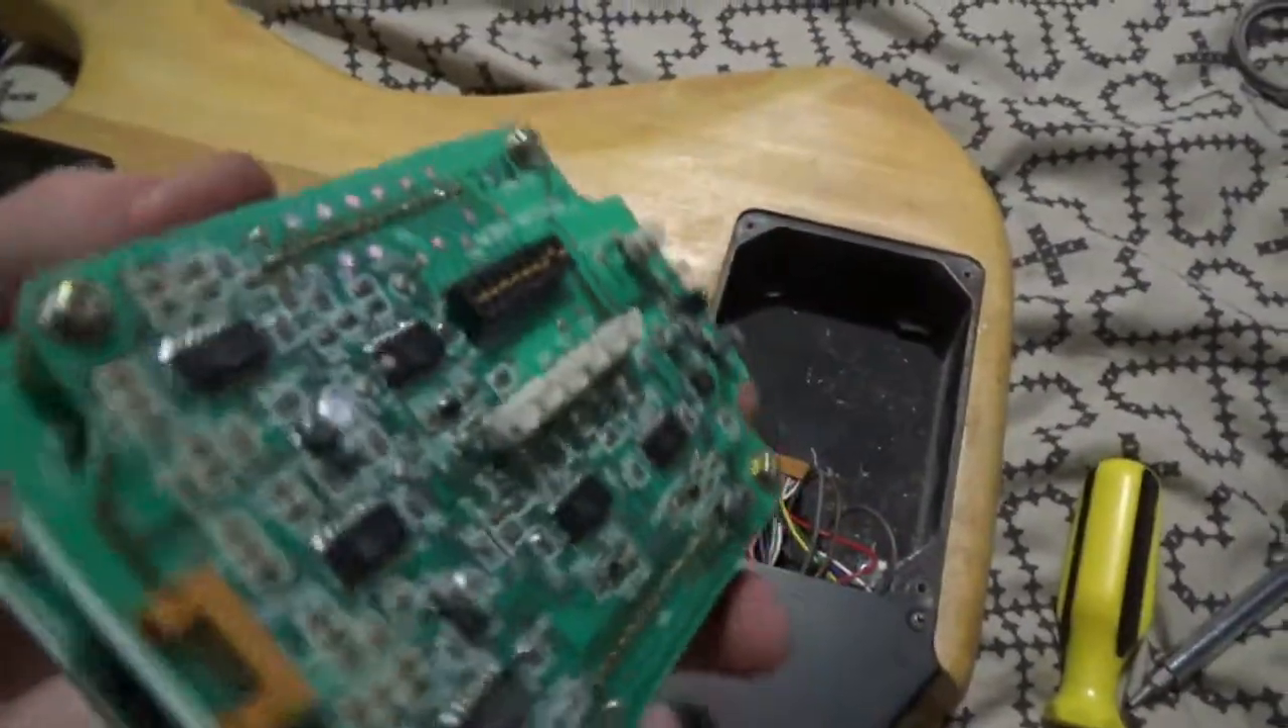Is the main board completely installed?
No.